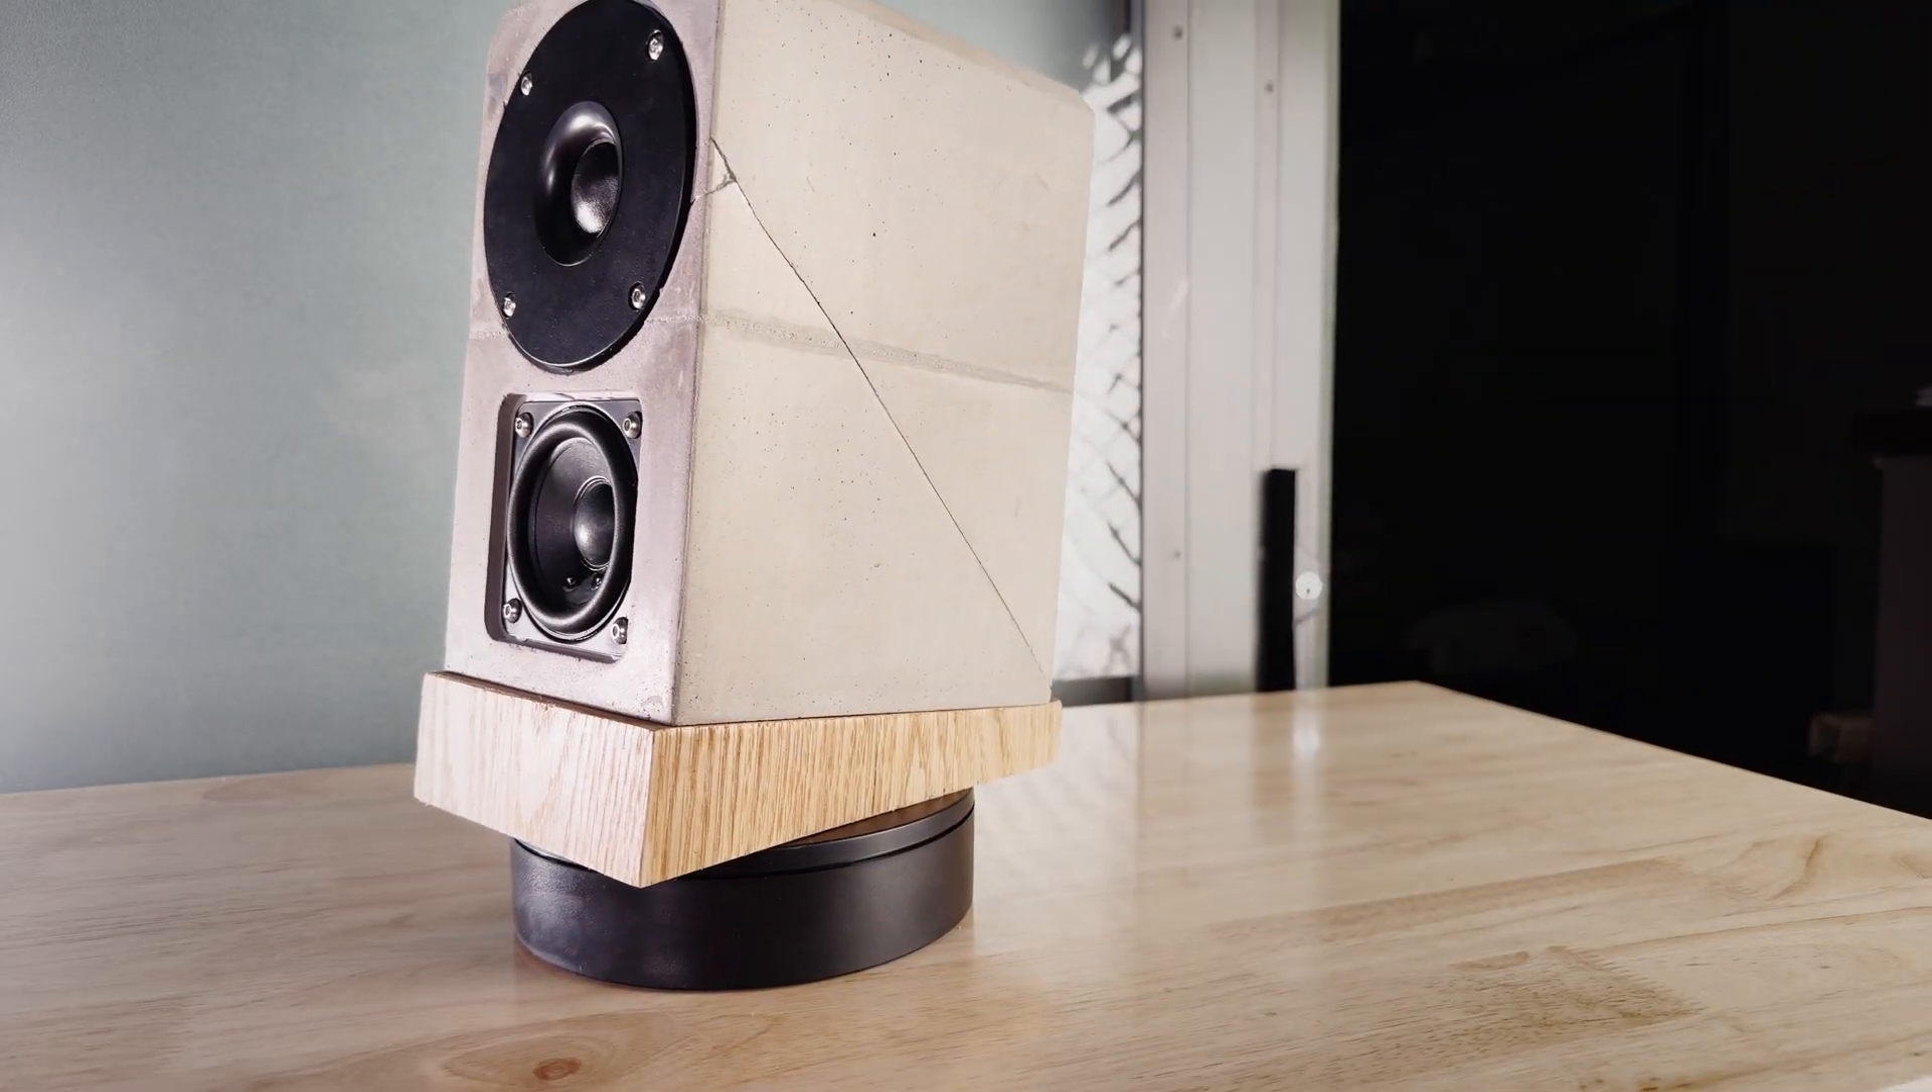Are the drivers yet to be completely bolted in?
No.